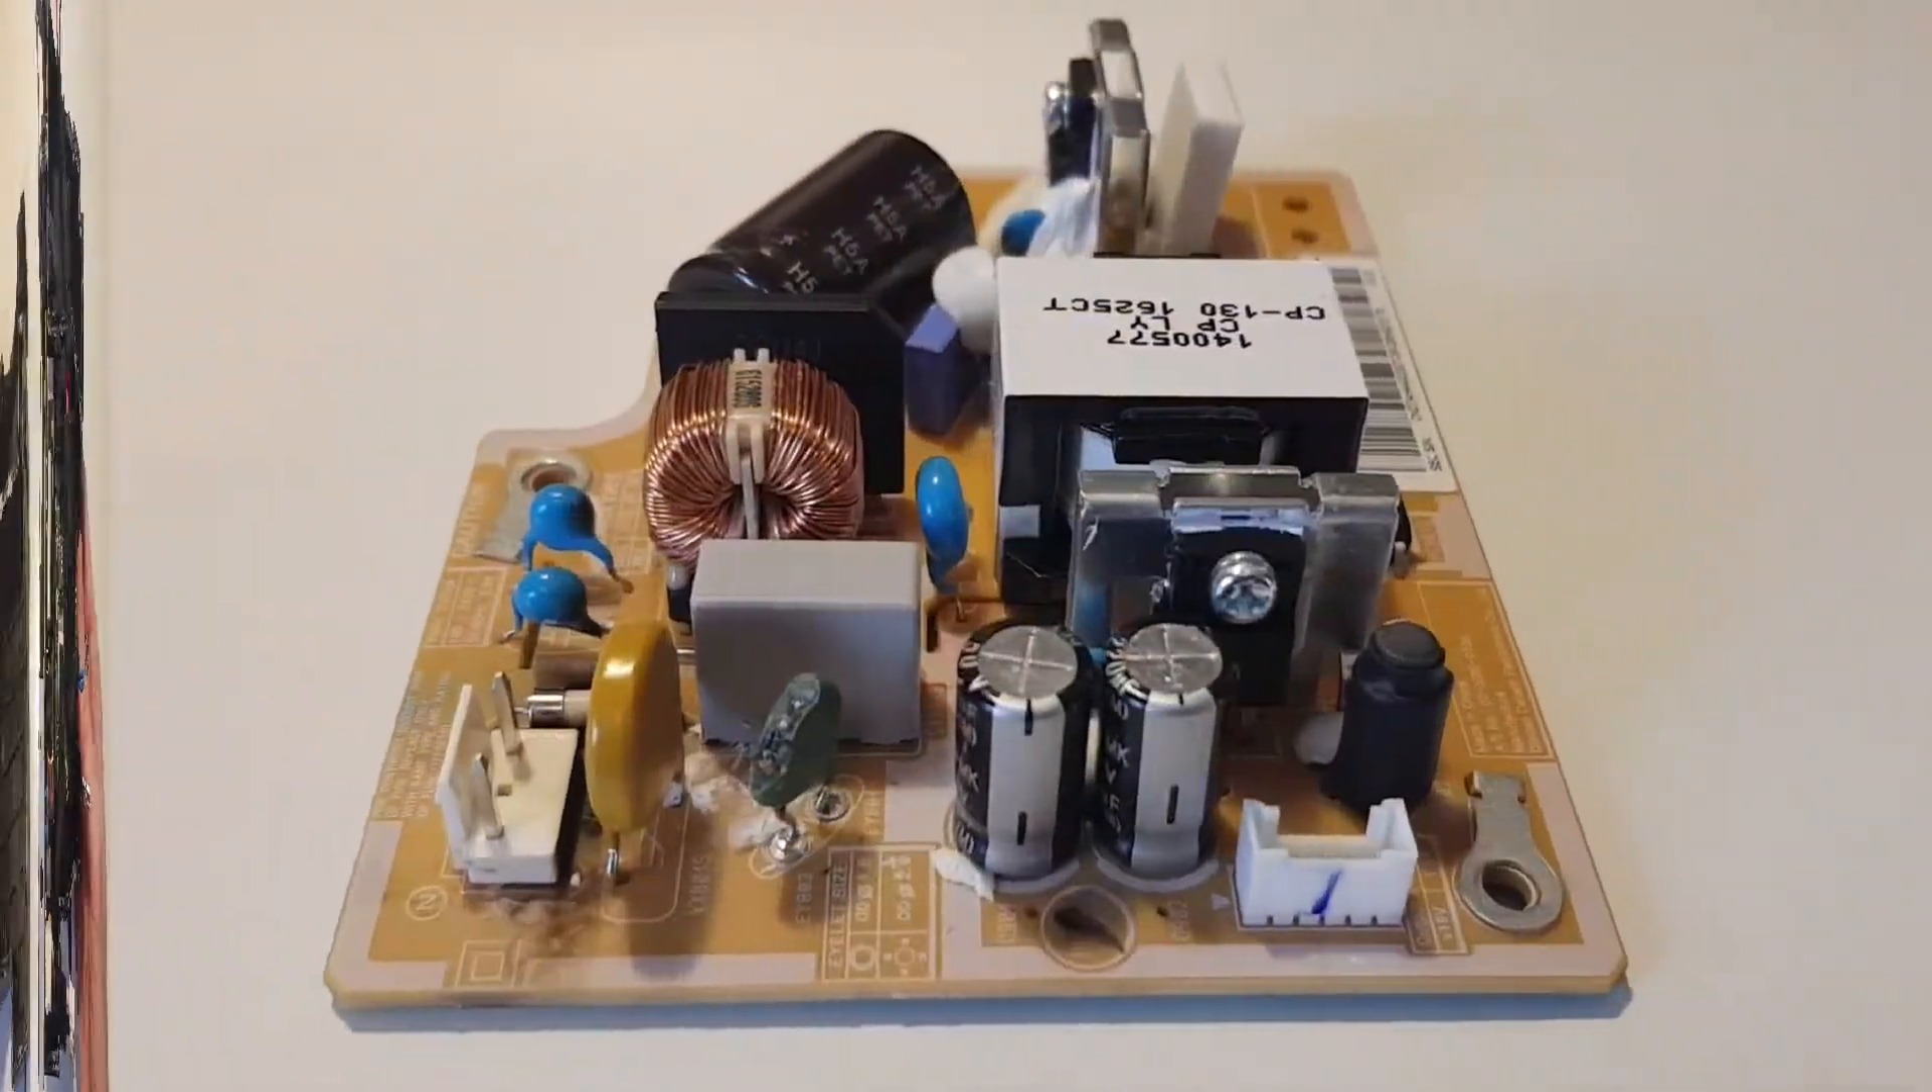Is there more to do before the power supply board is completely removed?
No.